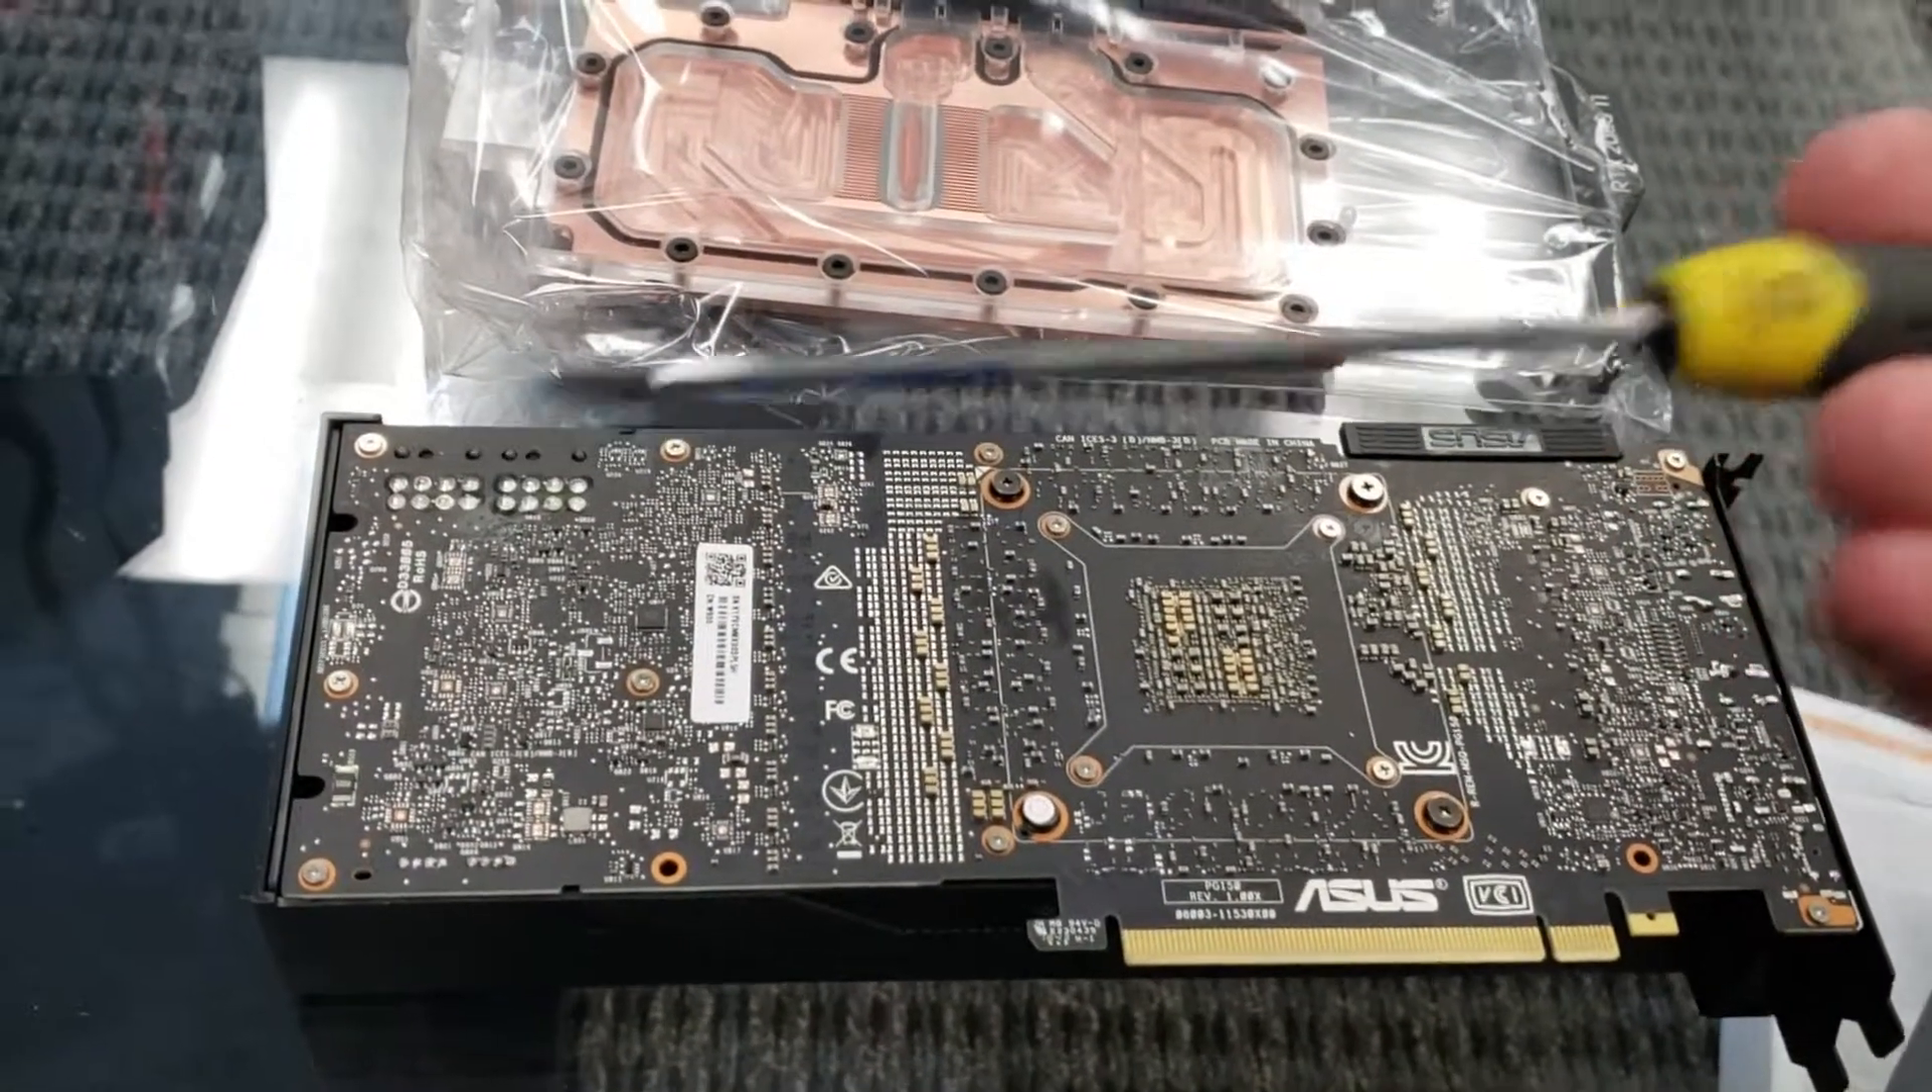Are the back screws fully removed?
No.